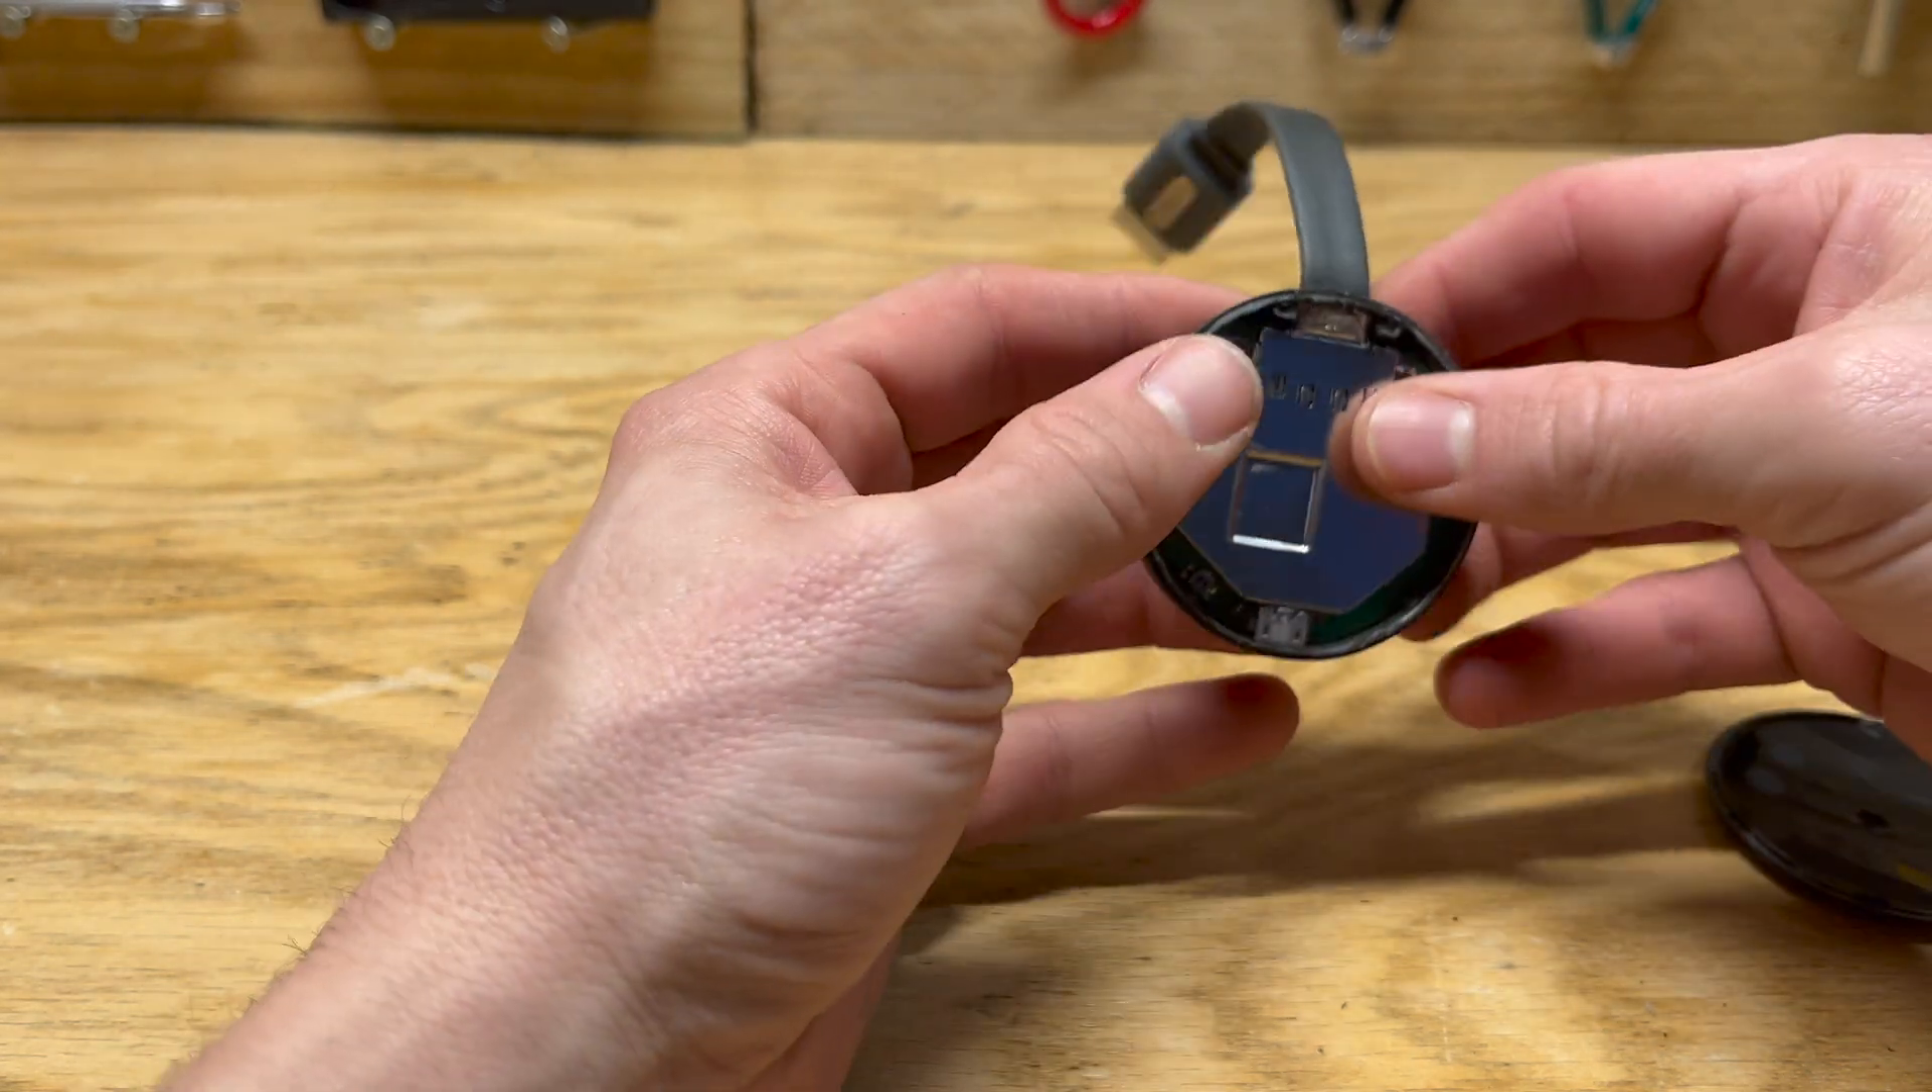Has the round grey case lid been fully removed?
Yes.